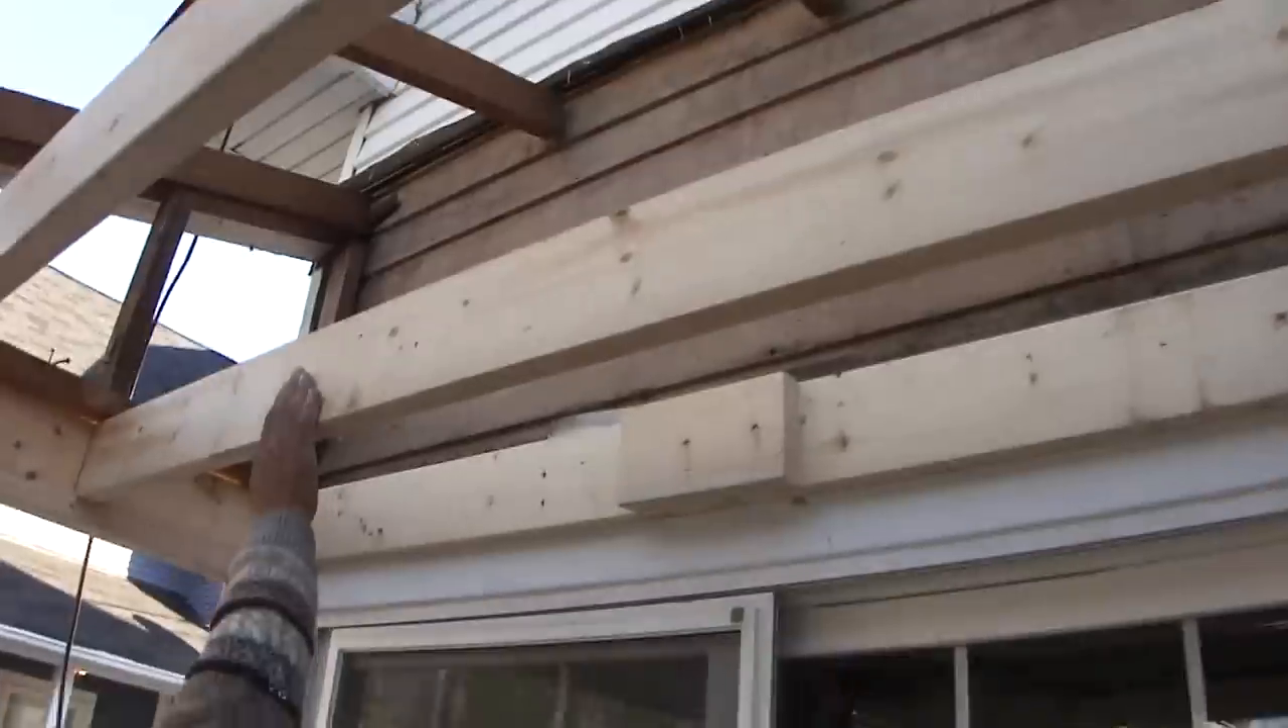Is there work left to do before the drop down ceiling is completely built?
Yes.